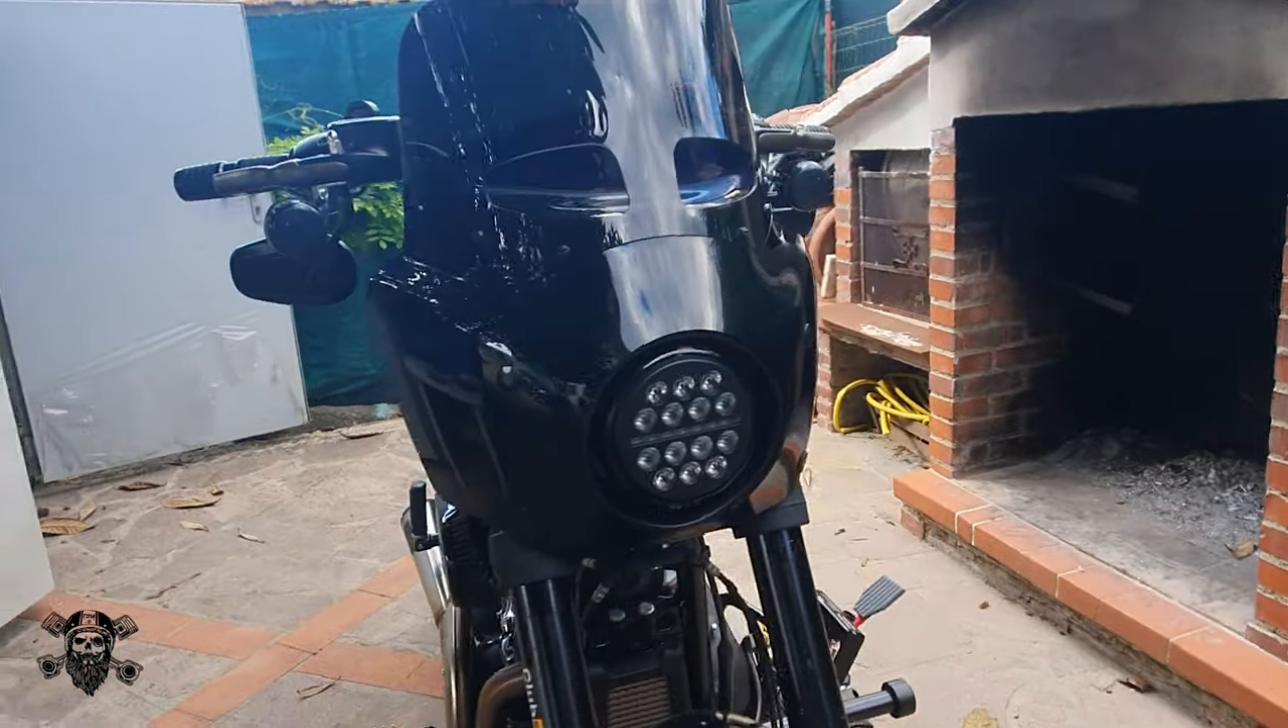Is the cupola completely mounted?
Yes.